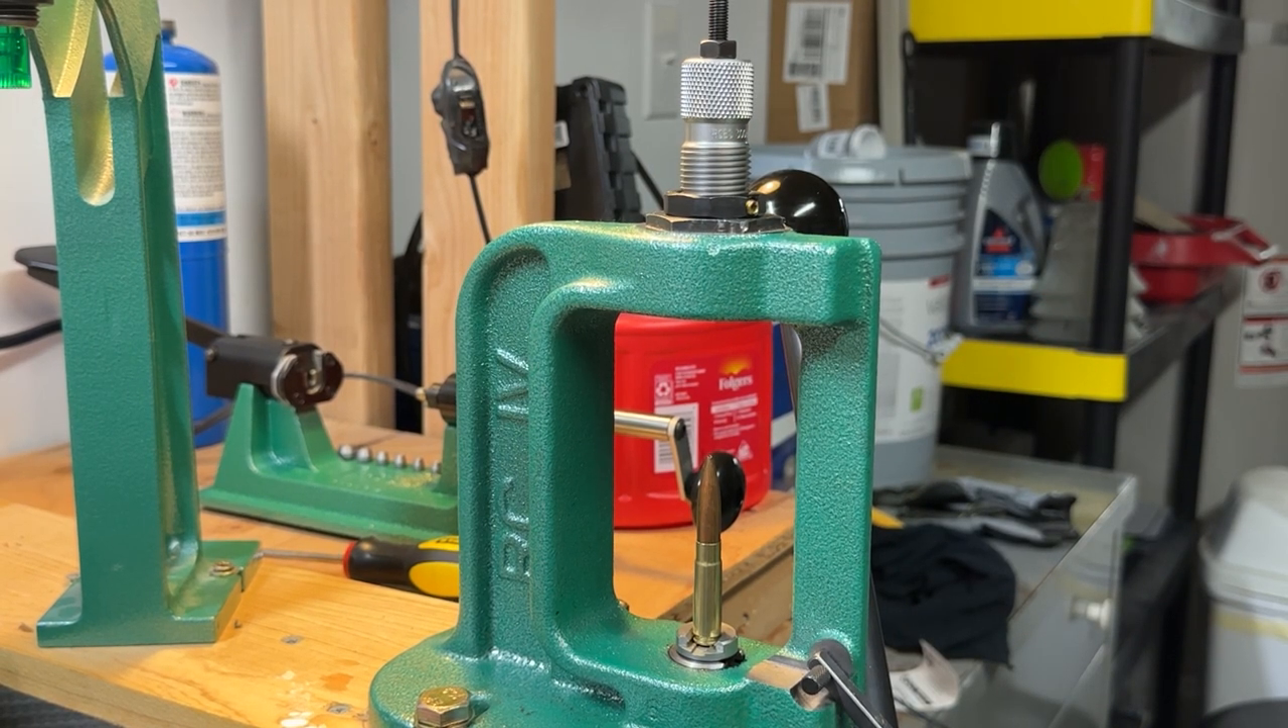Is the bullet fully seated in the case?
No.